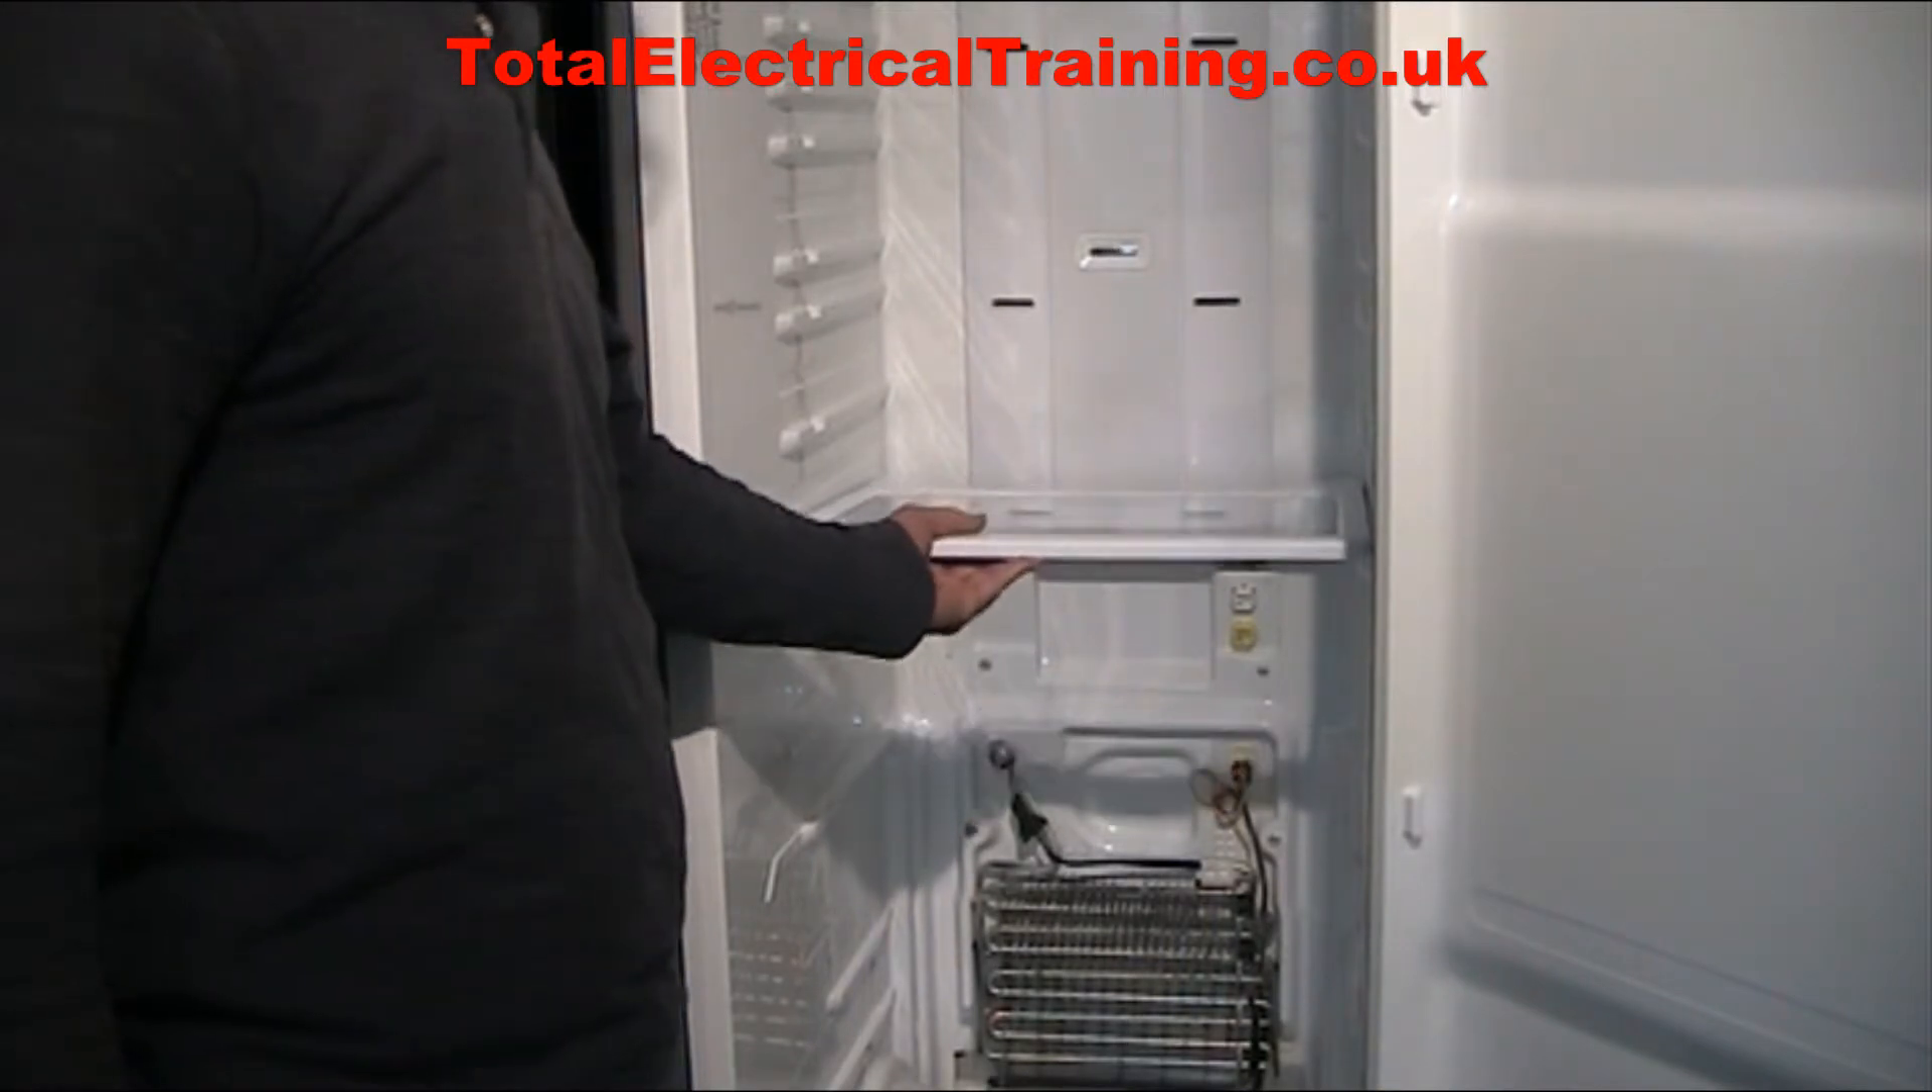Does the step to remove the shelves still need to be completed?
Yes.